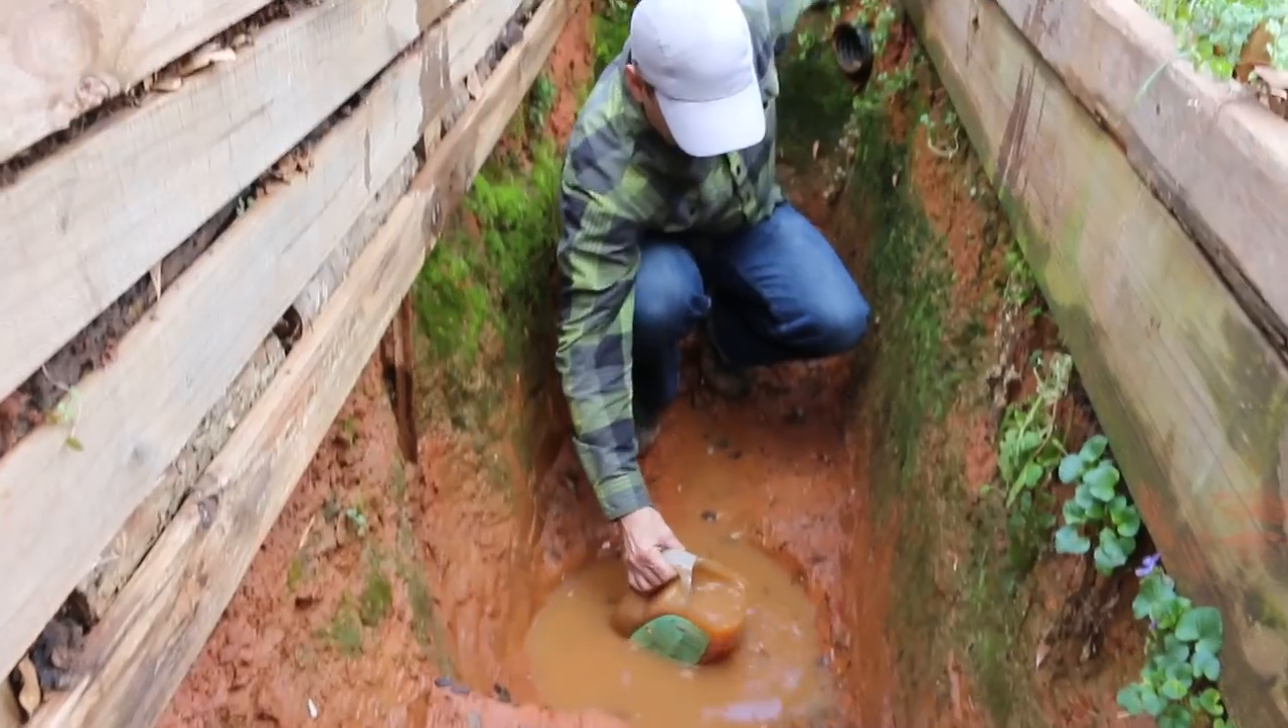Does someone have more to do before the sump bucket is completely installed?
Yes.